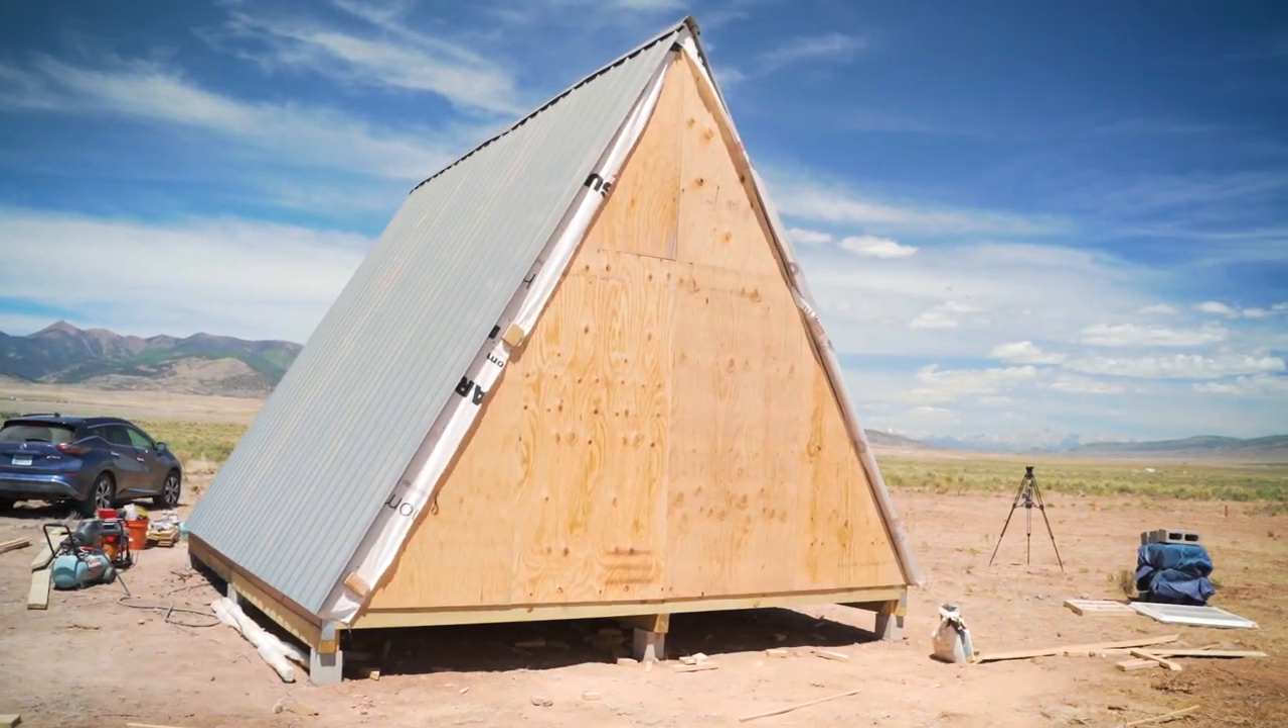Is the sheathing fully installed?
Yes.